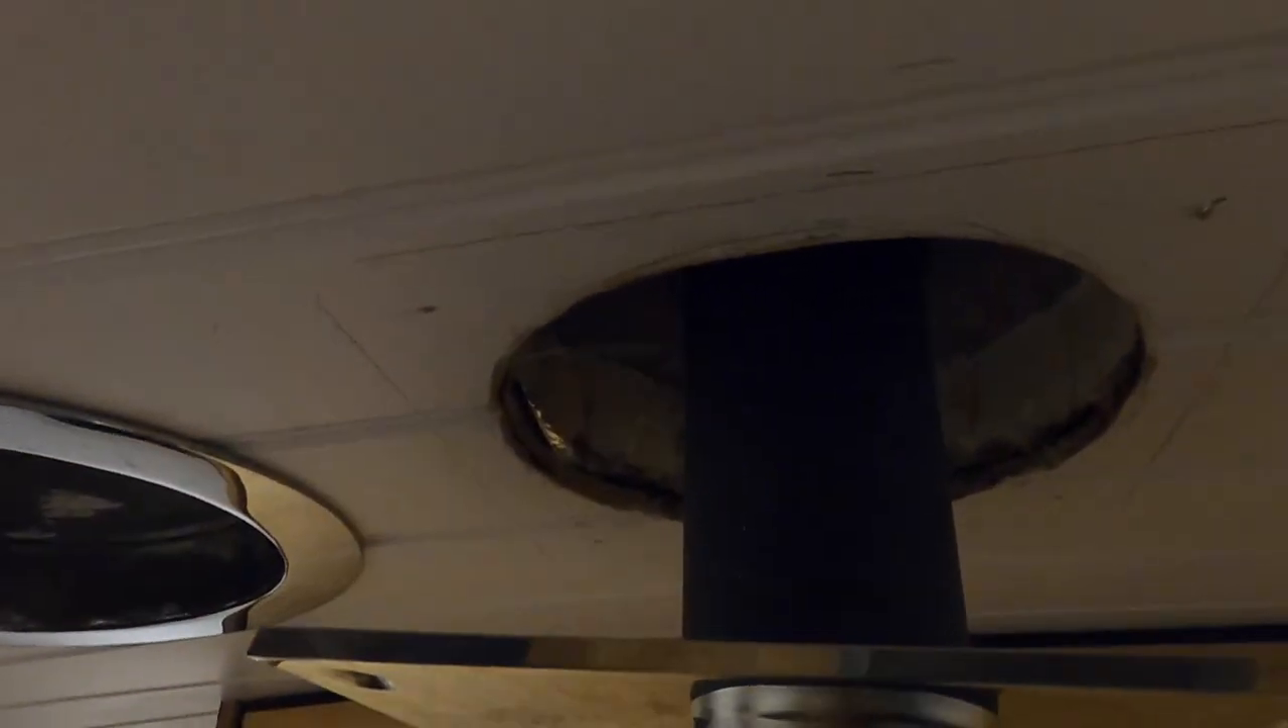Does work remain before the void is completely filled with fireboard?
Yes.